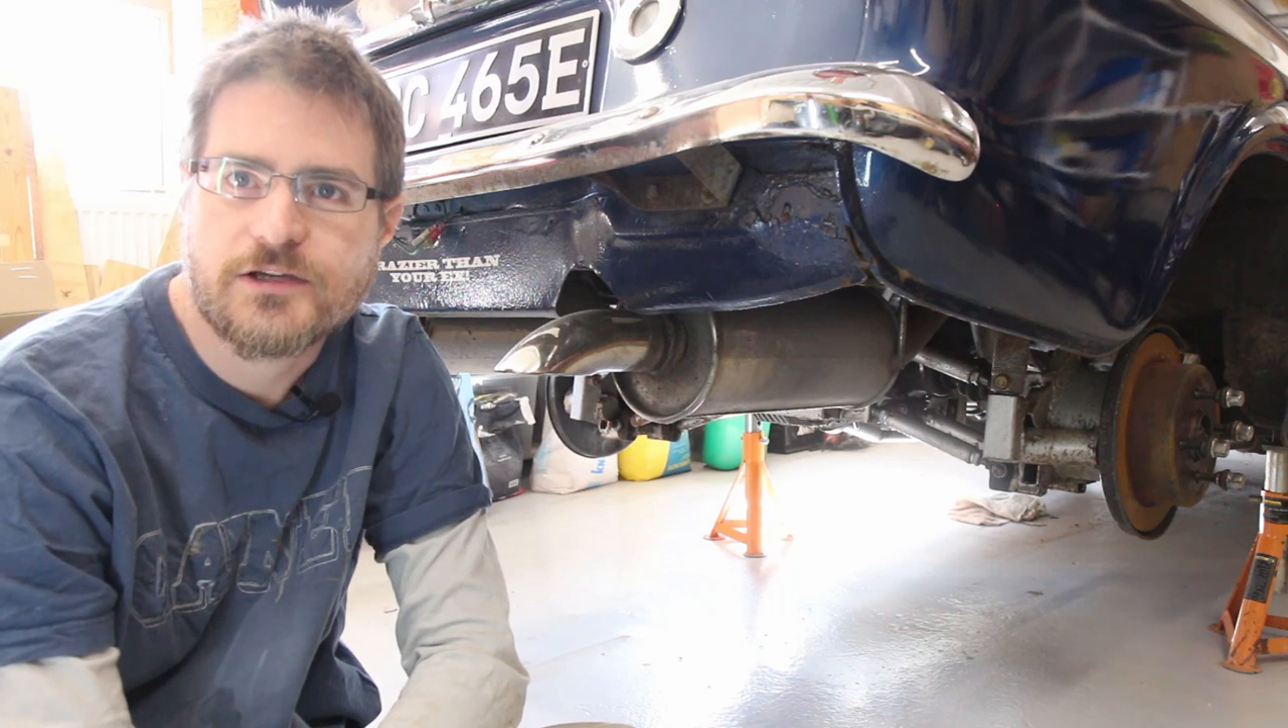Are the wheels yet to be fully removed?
No.